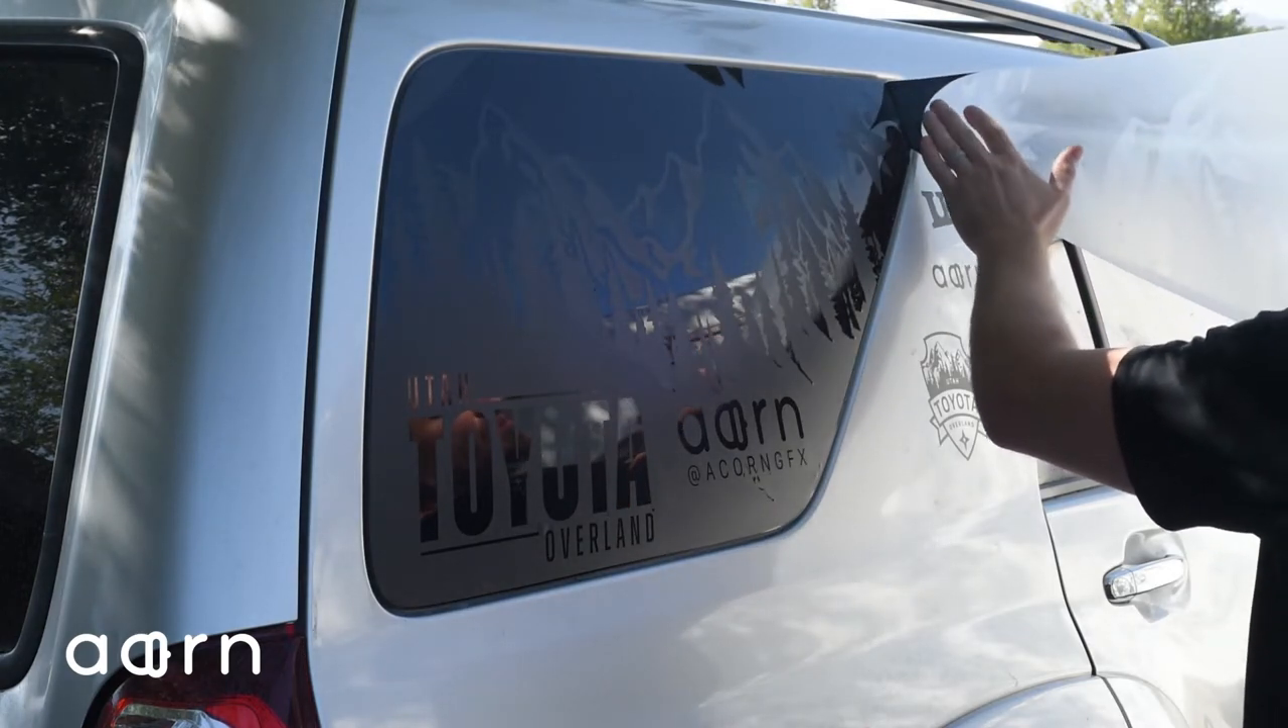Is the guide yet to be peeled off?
Yes.